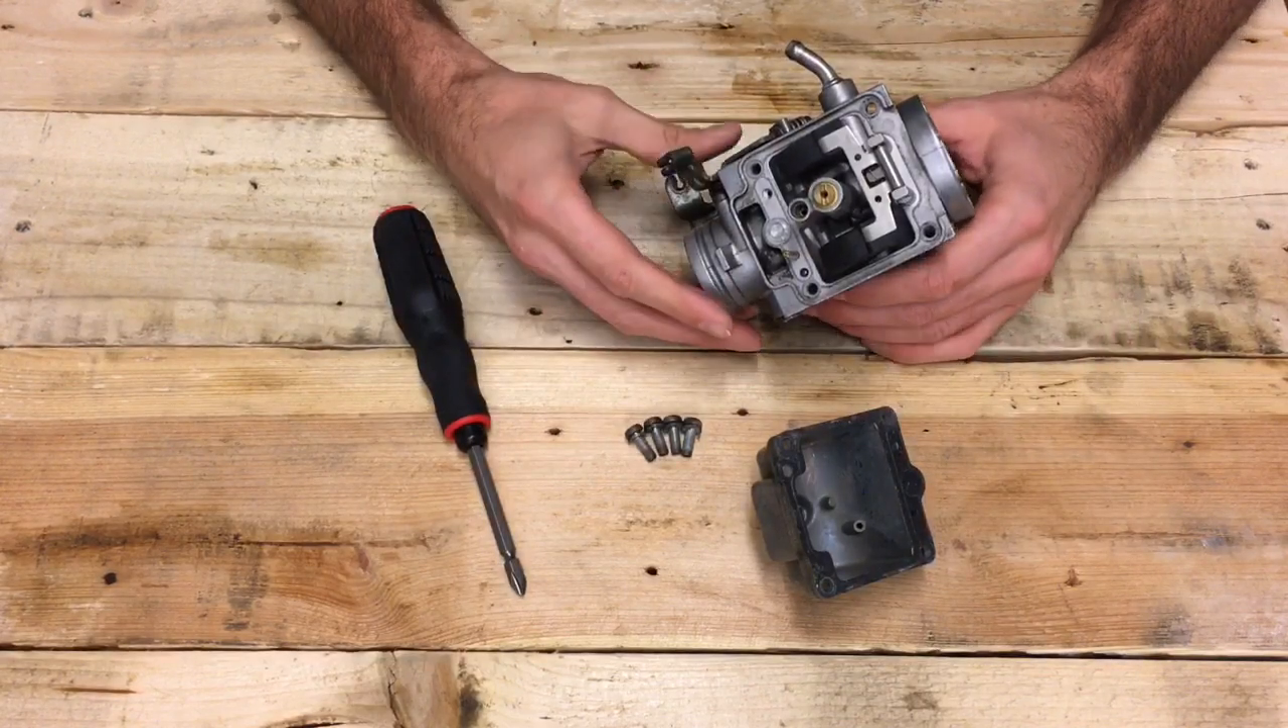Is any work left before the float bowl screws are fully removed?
No.